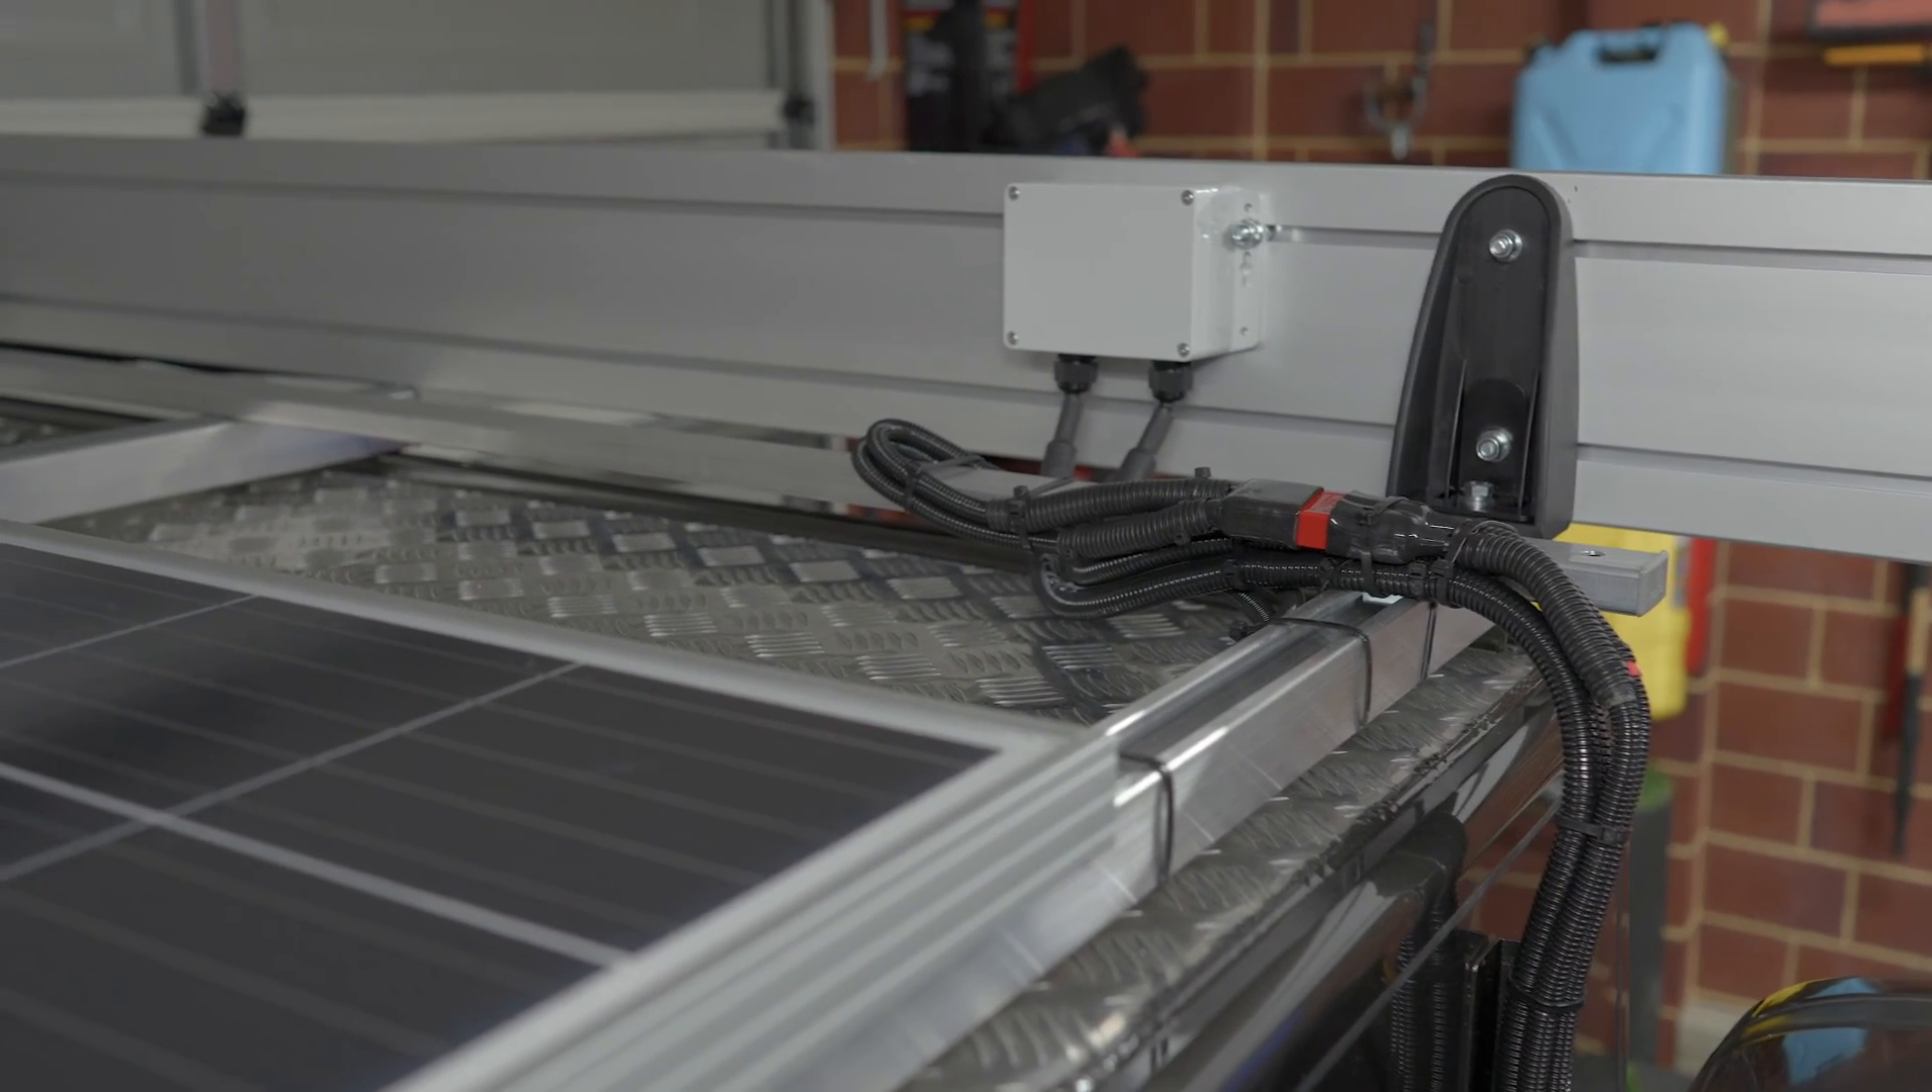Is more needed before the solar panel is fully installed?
No.